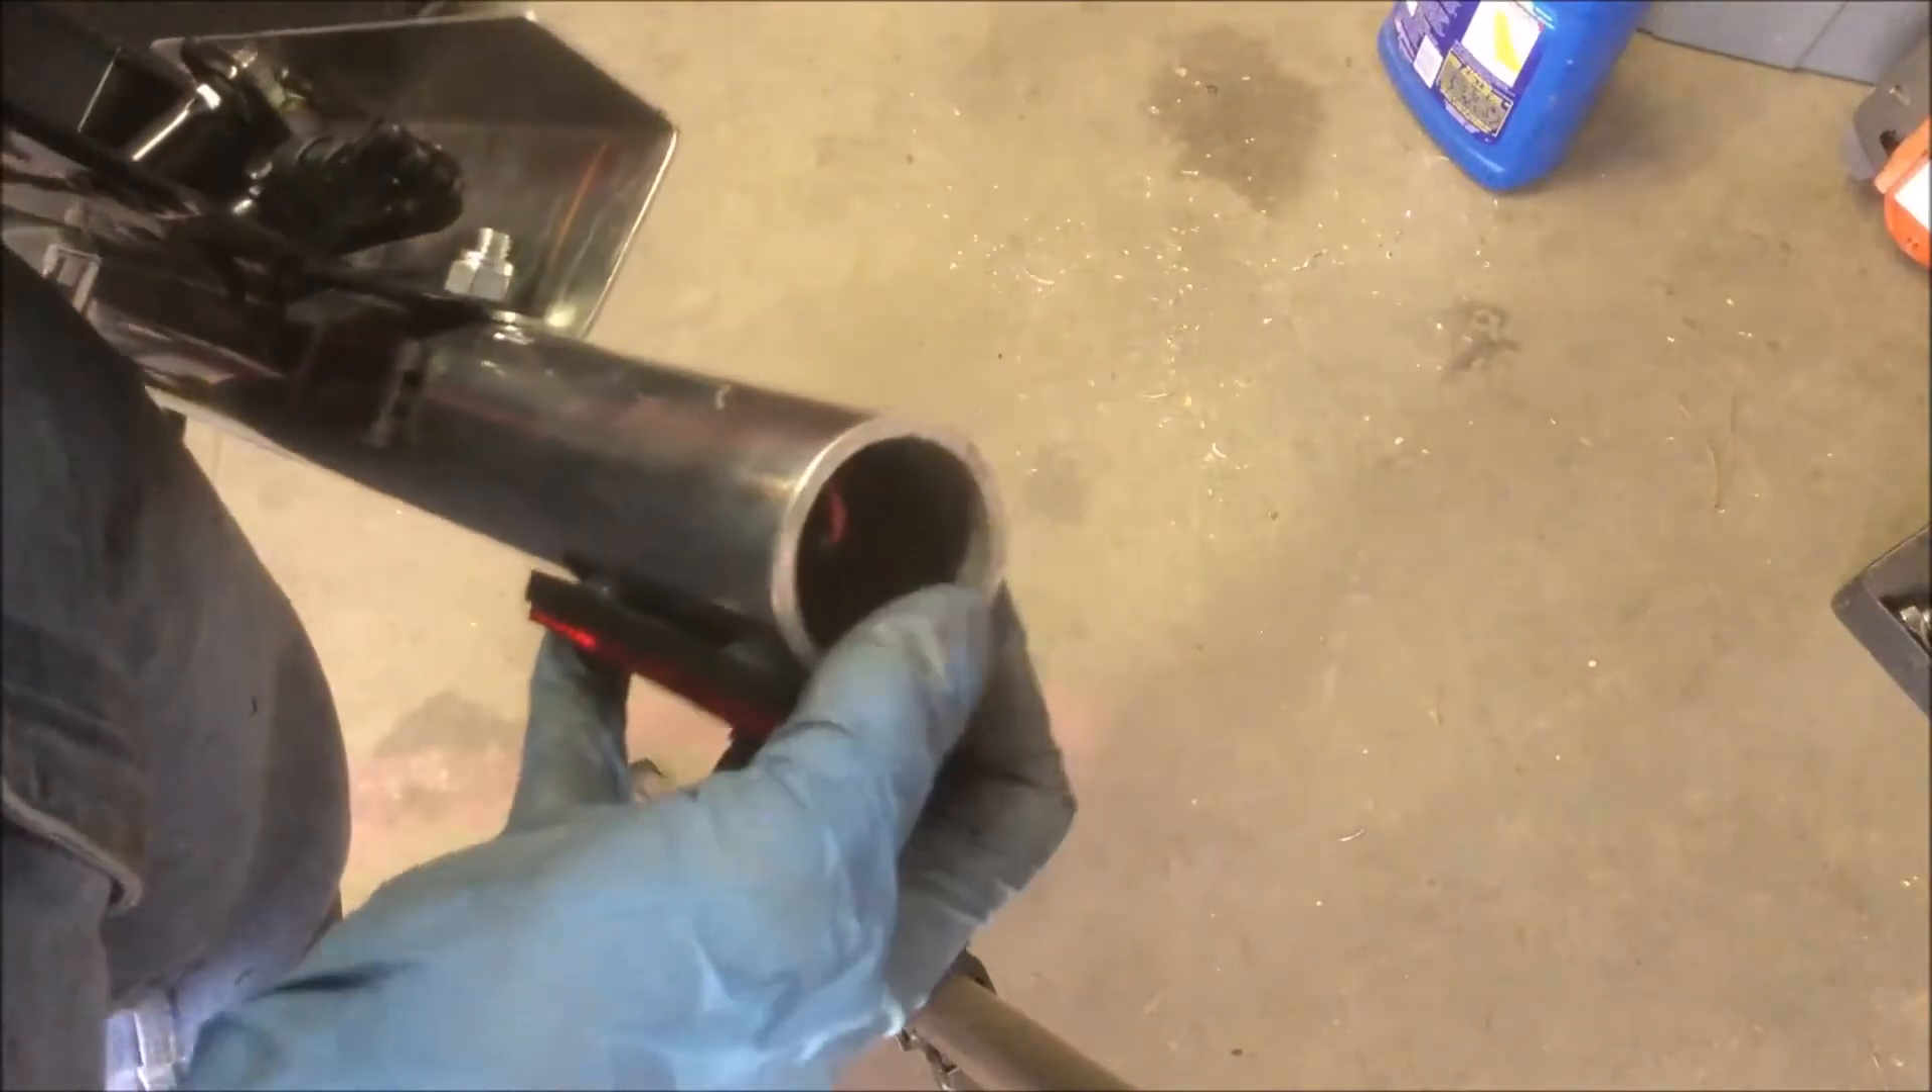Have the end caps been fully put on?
No.